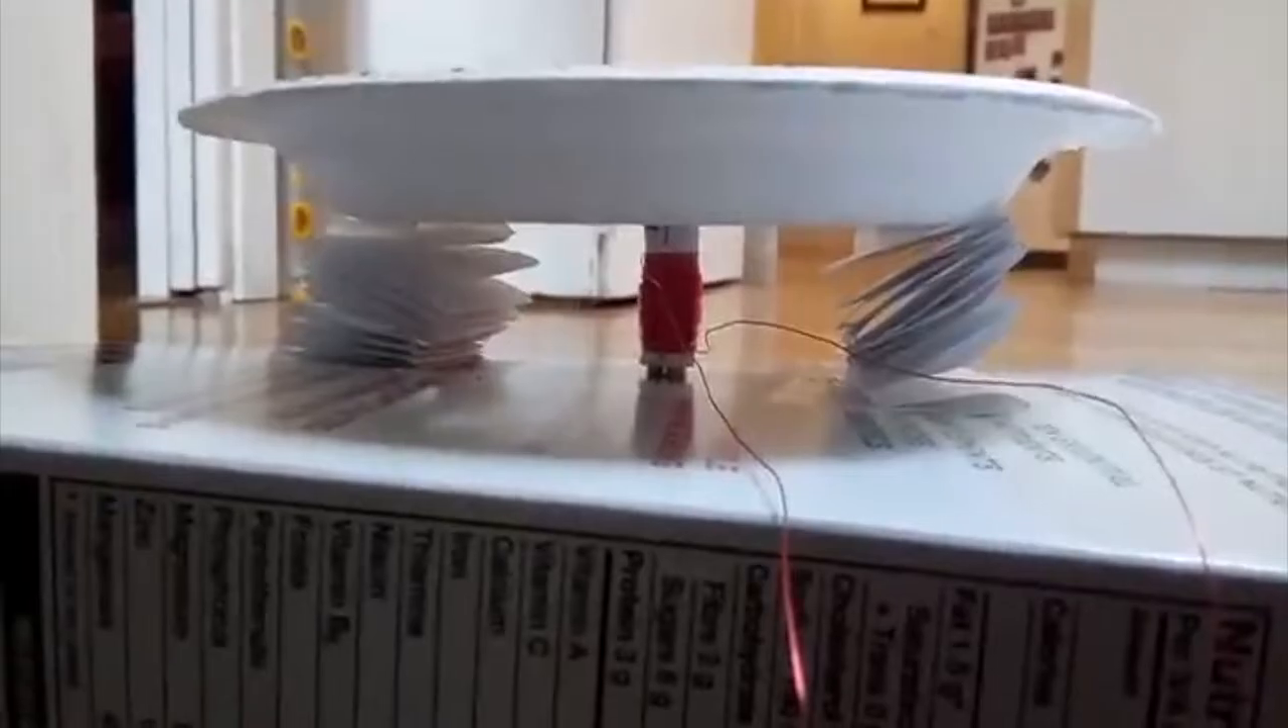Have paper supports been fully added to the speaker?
Yes.